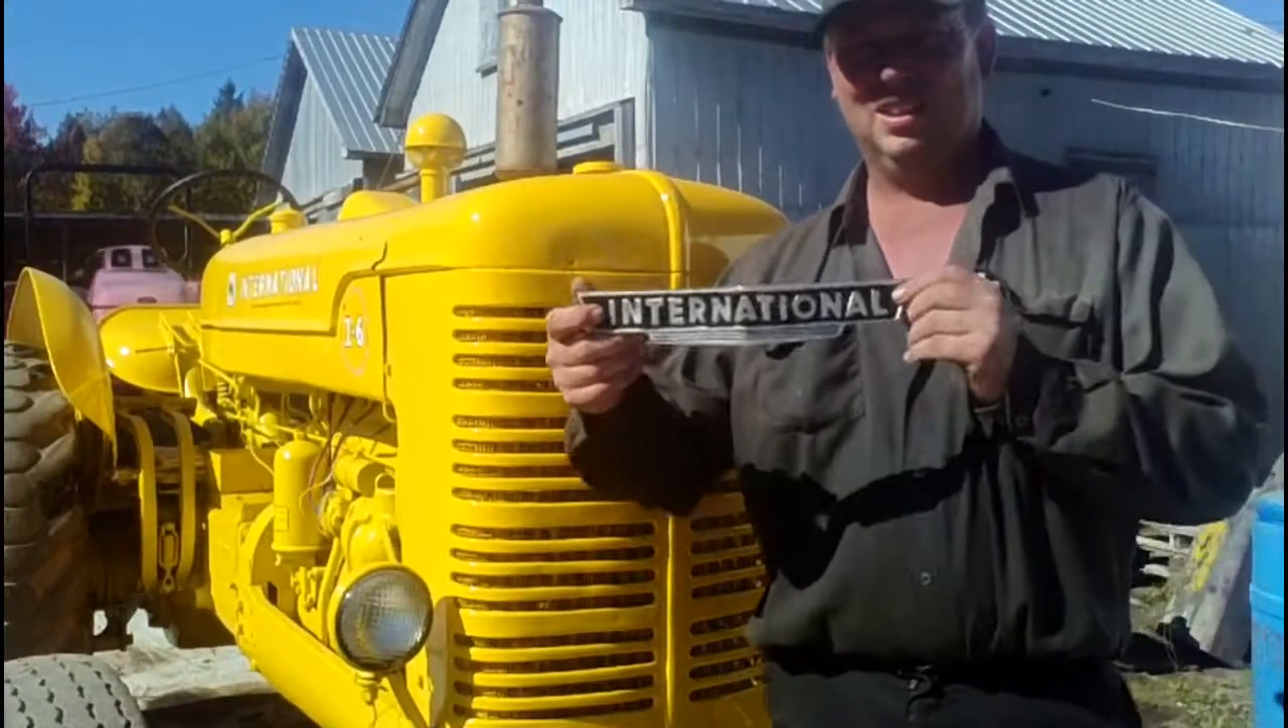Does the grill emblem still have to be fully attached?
Yes.